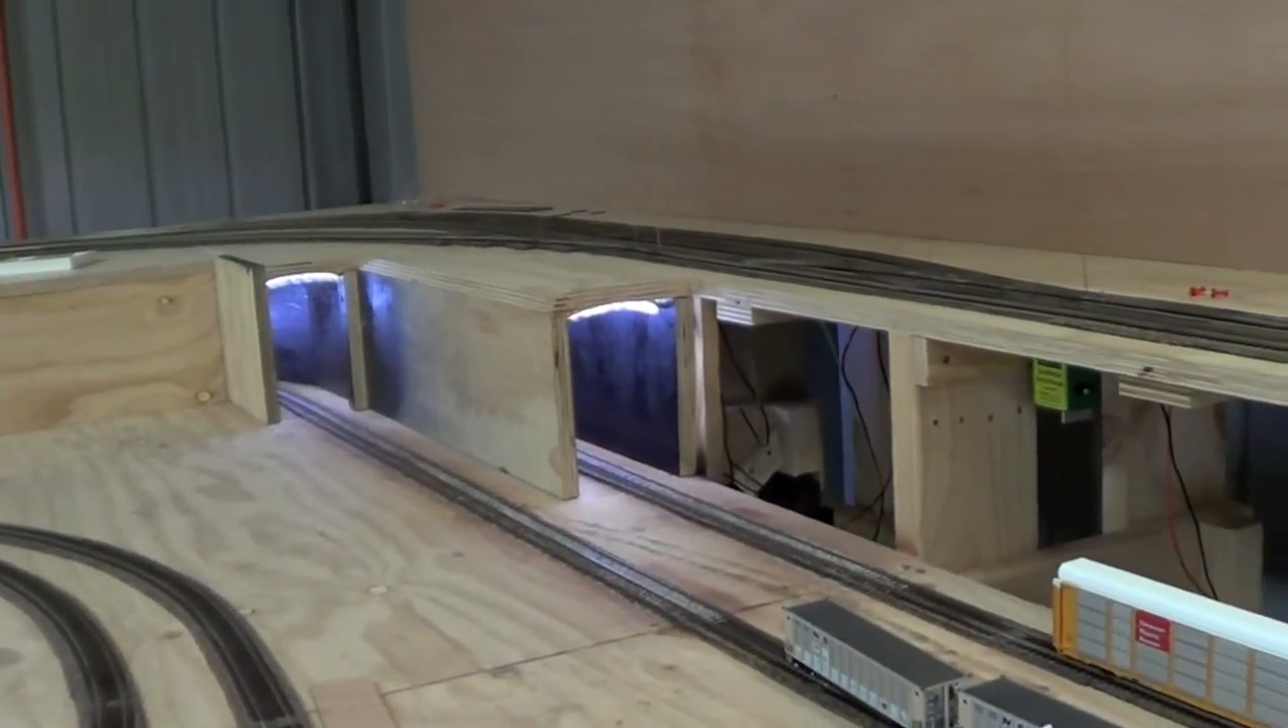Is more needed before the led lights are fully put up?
No.